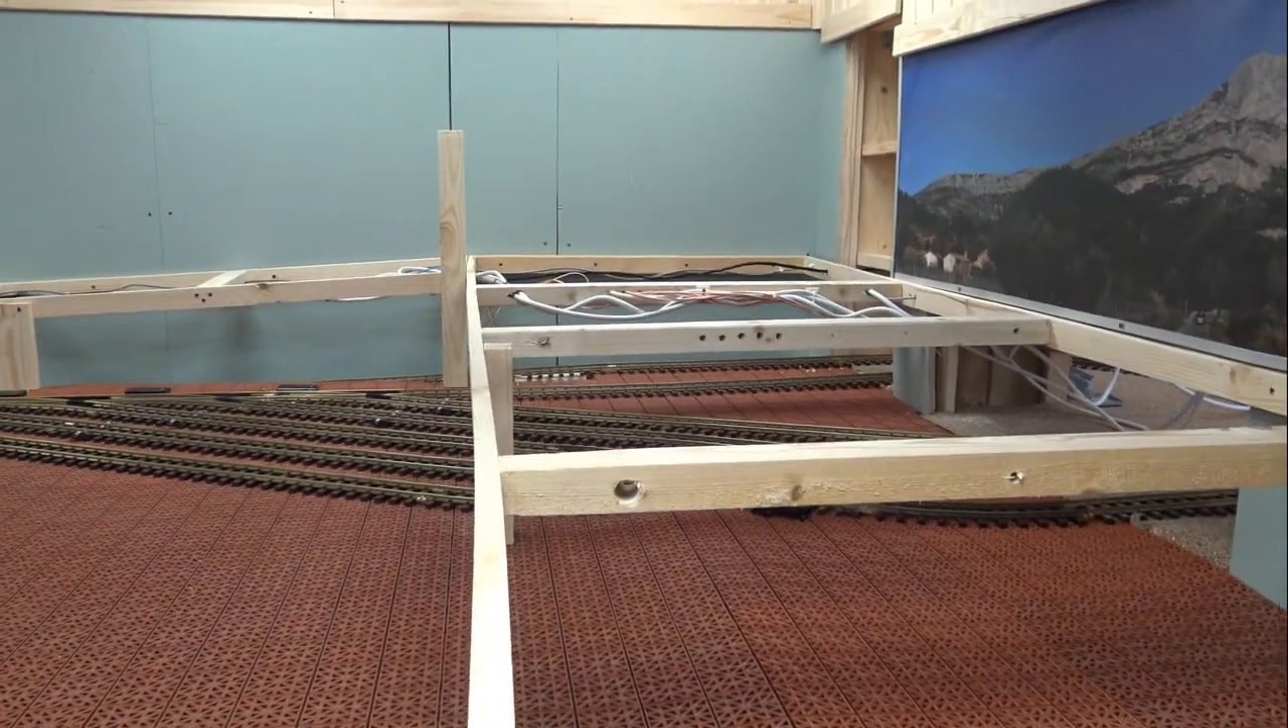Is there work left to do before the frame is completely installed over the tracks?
No.